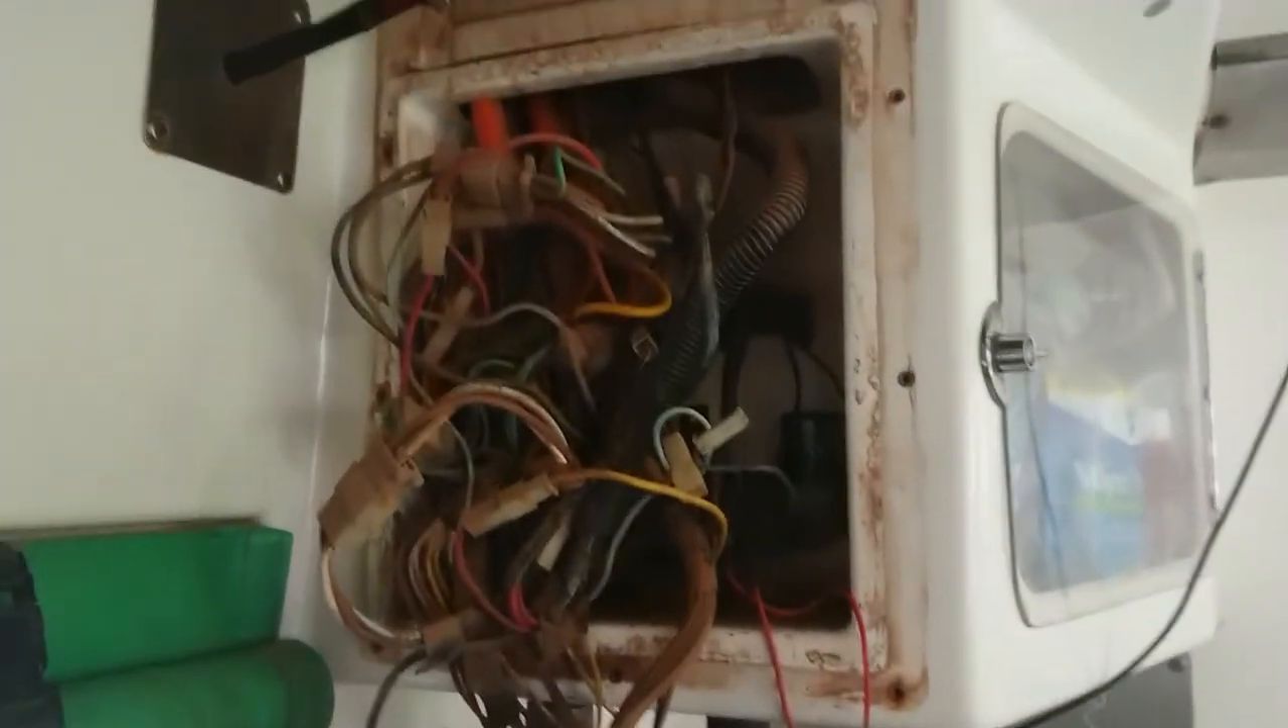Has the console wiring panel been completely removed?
Yes.